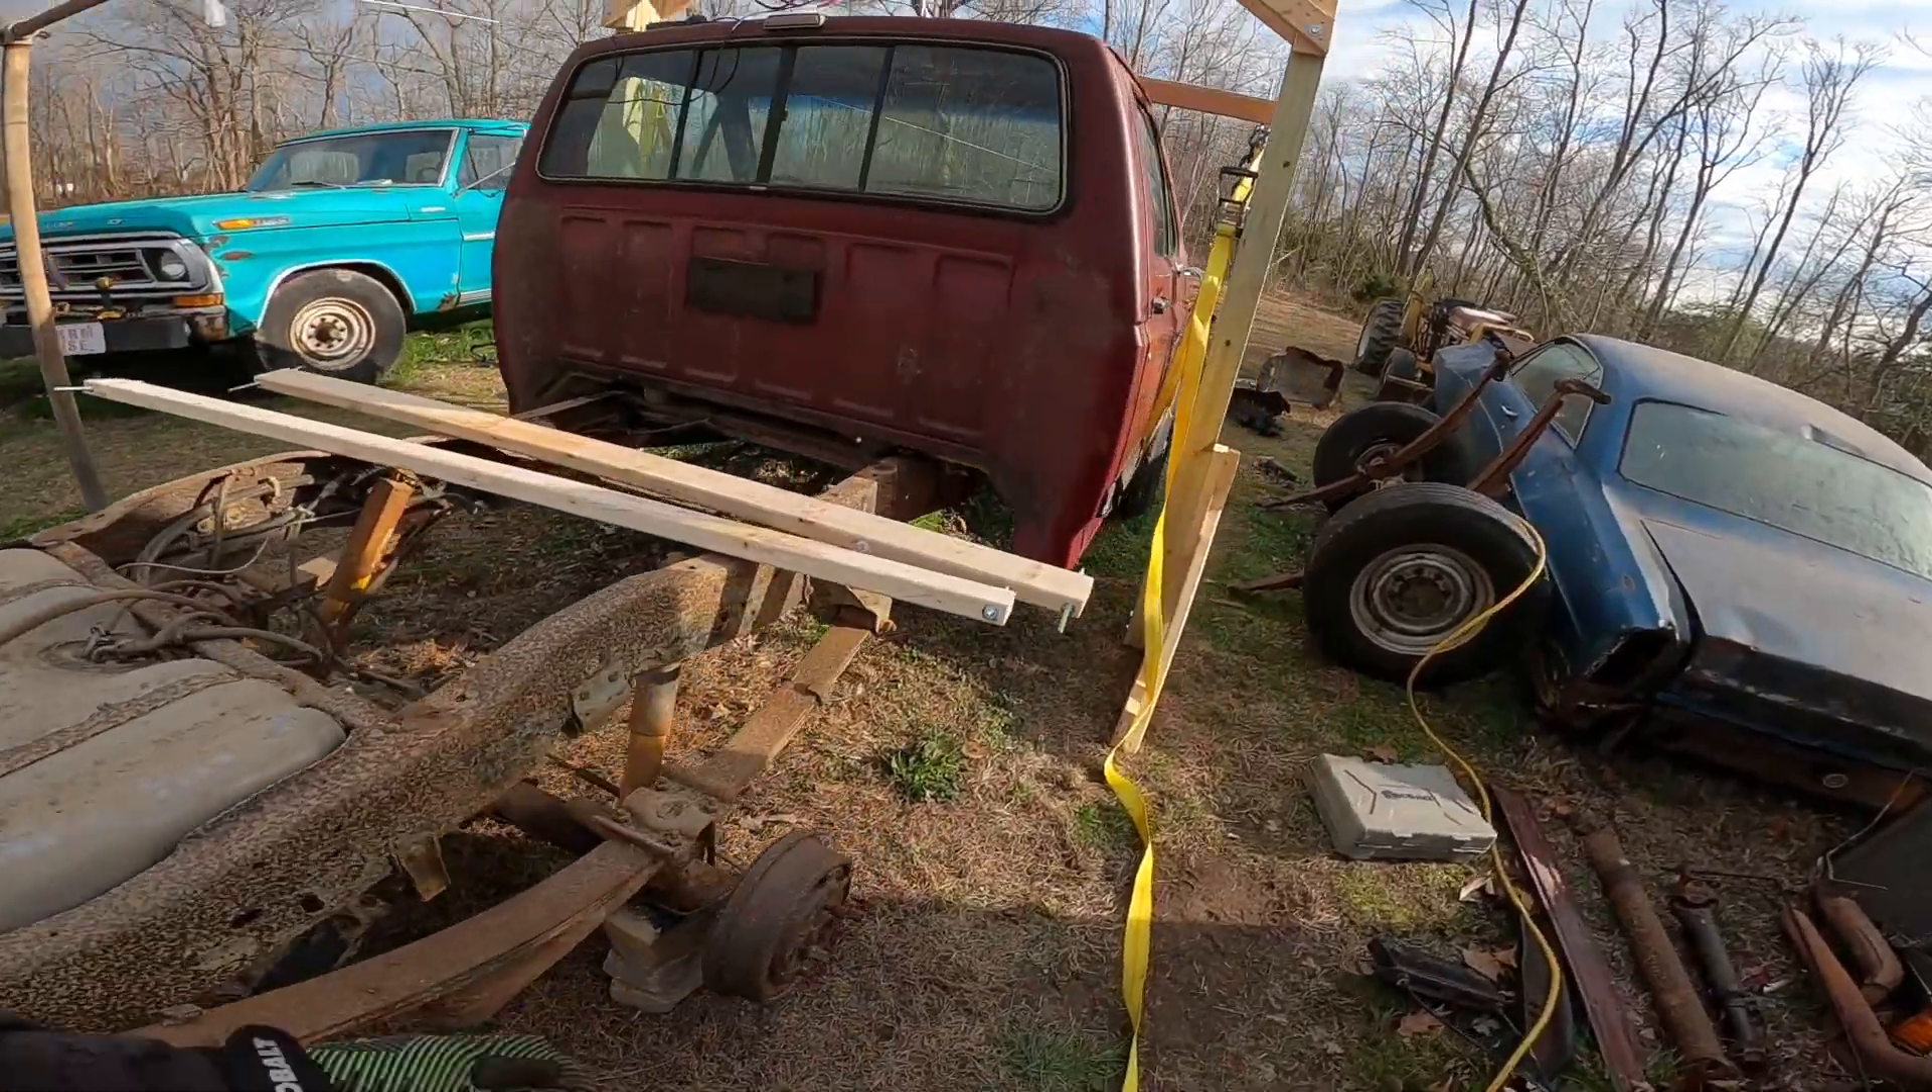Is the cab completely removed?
No.